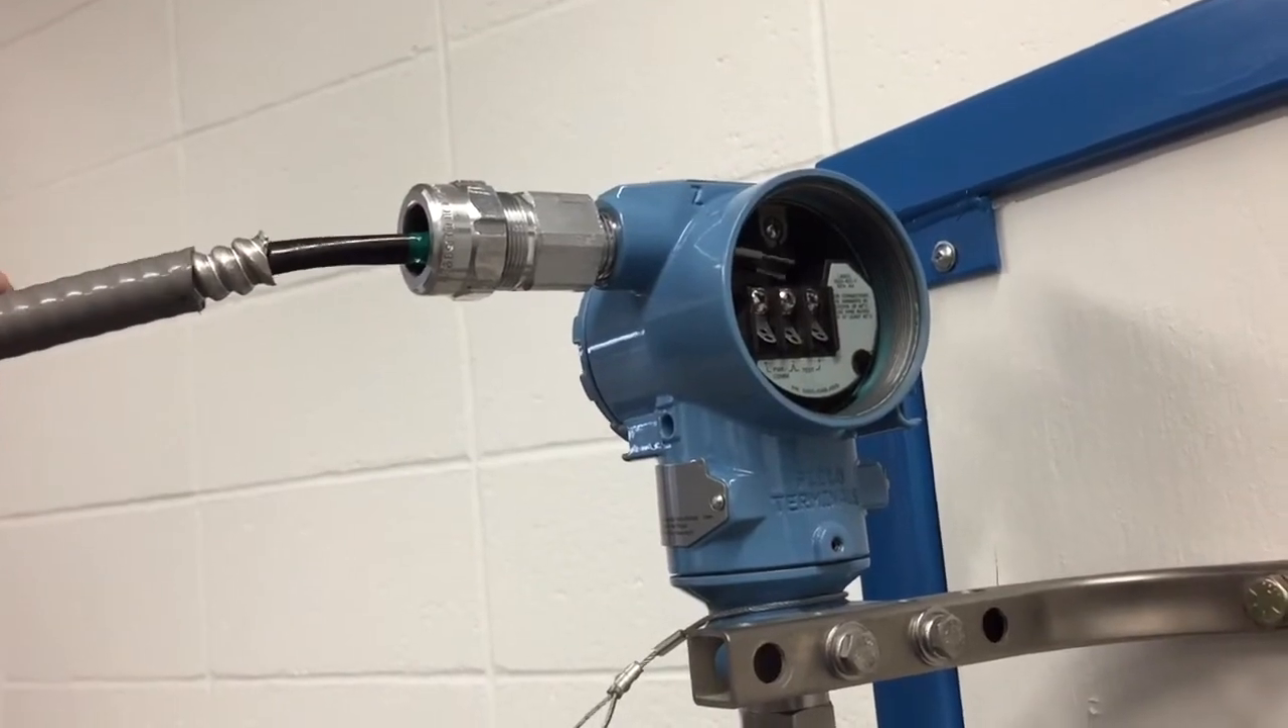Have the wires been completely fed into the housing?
No.